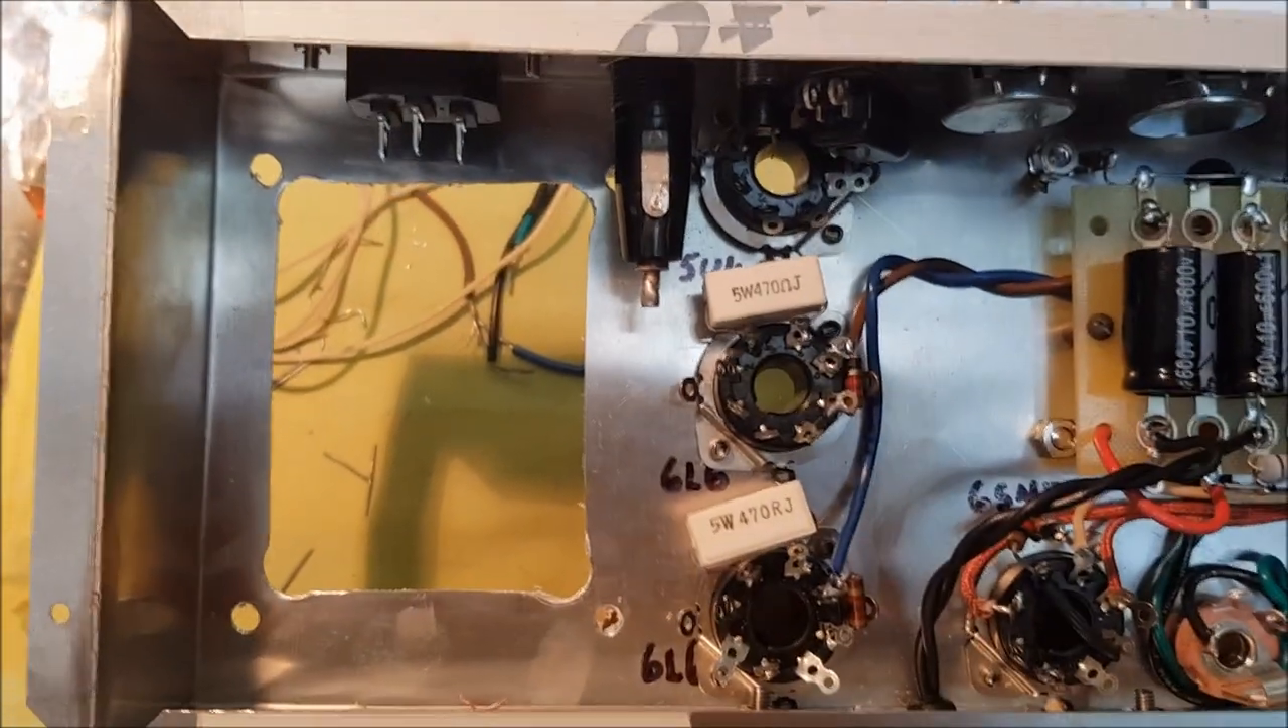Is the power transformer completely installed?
No.